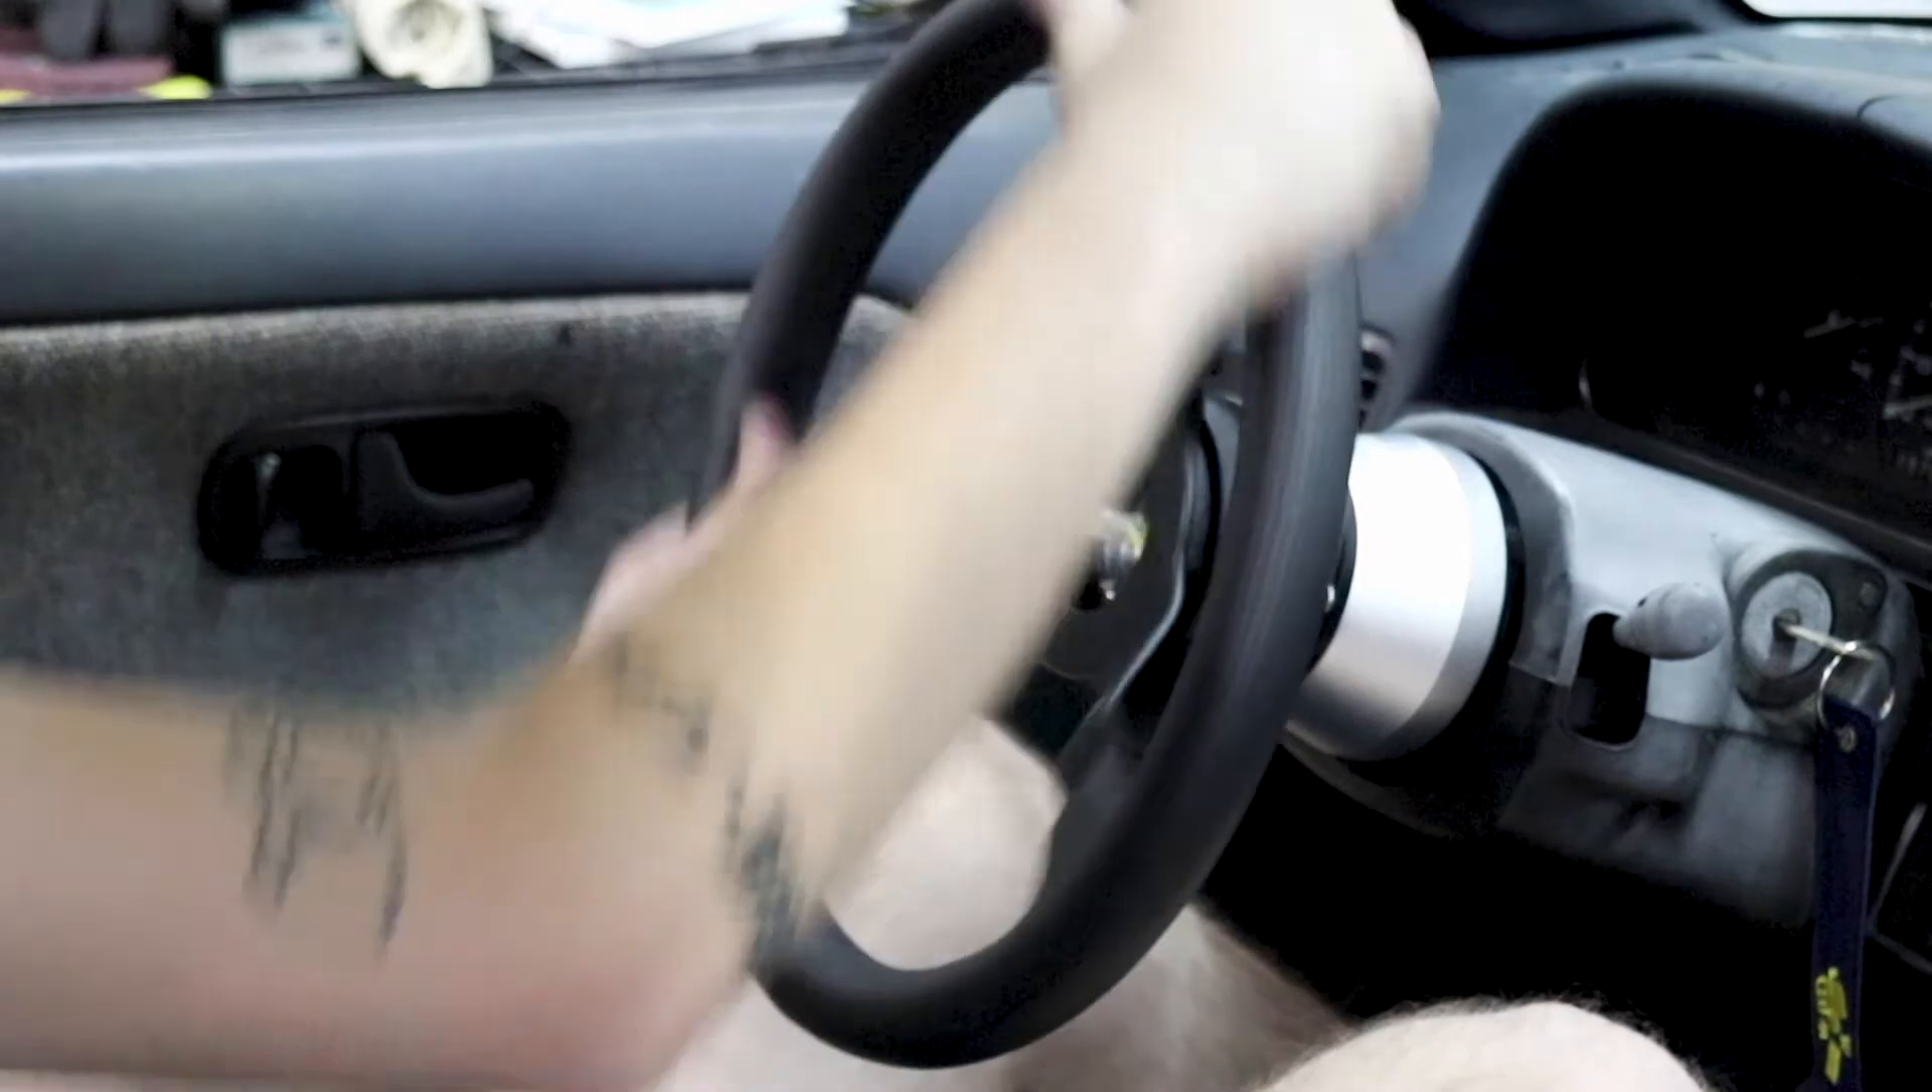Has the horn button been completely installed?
No.